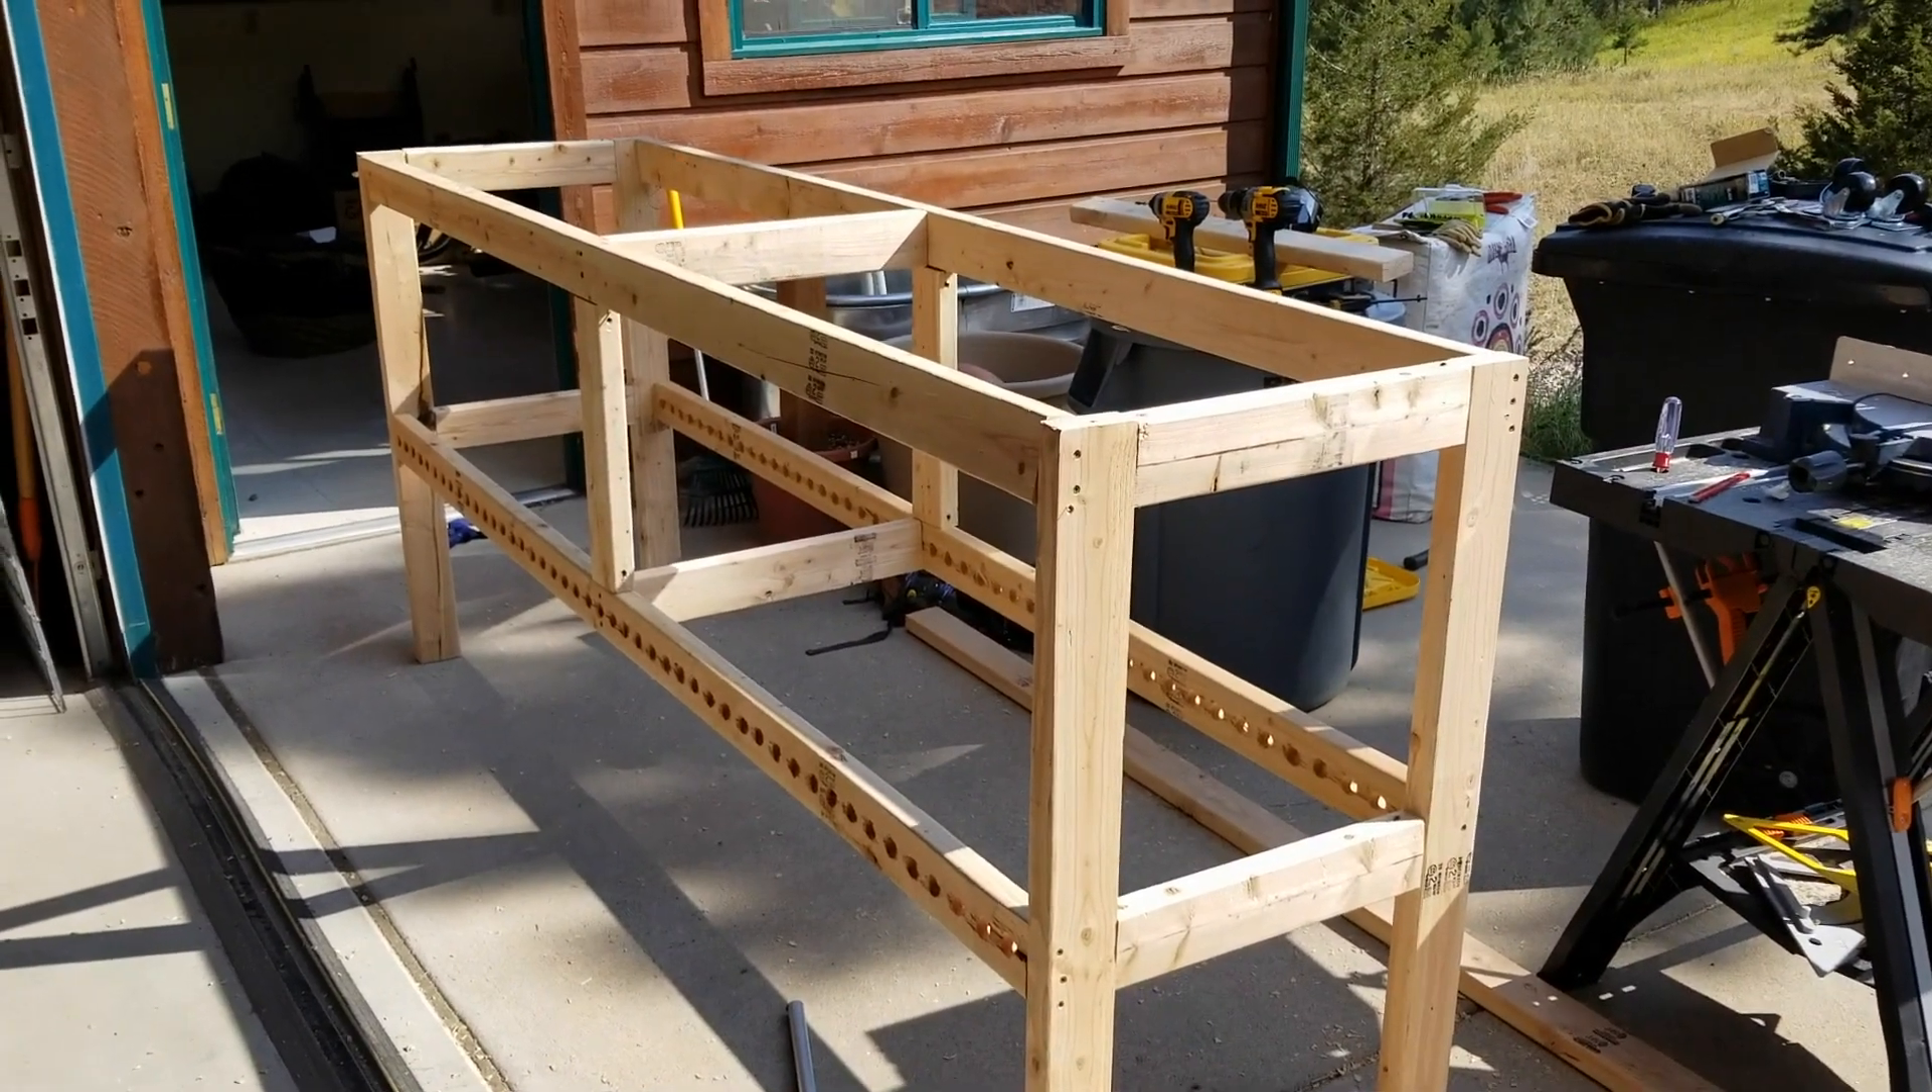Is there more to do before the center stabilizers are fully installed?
No.